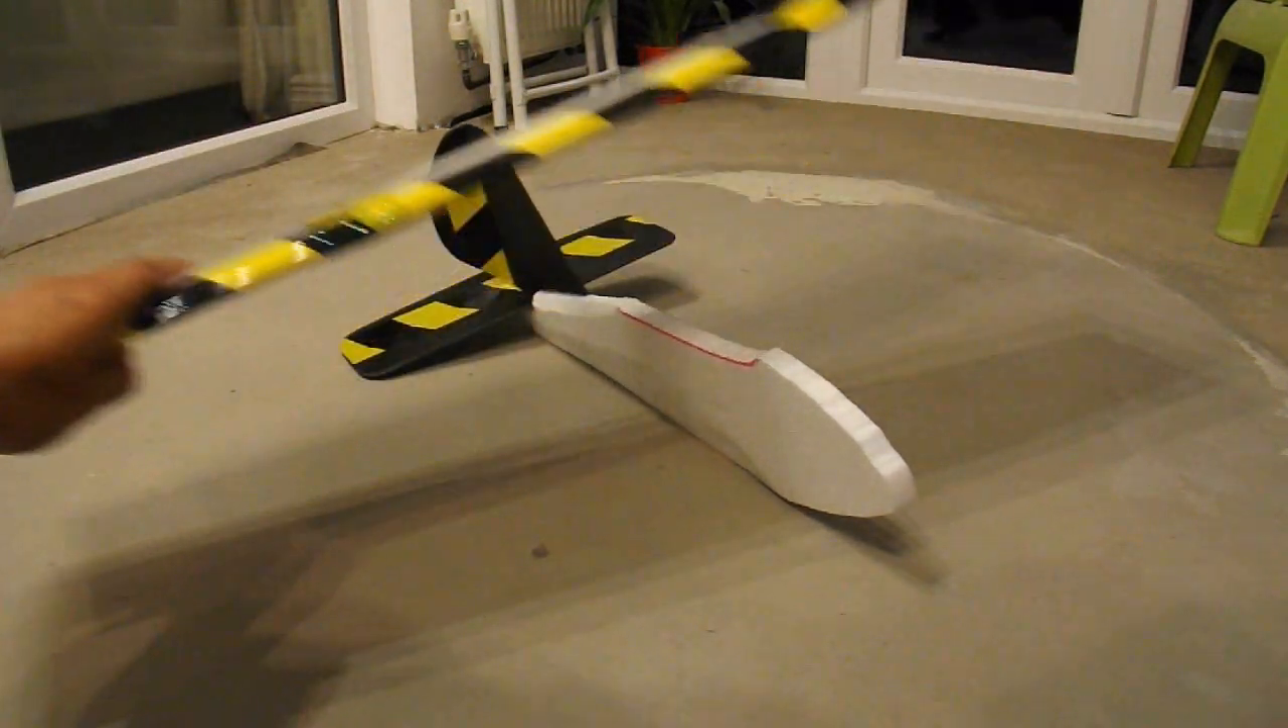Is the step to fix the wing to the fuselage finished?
No.